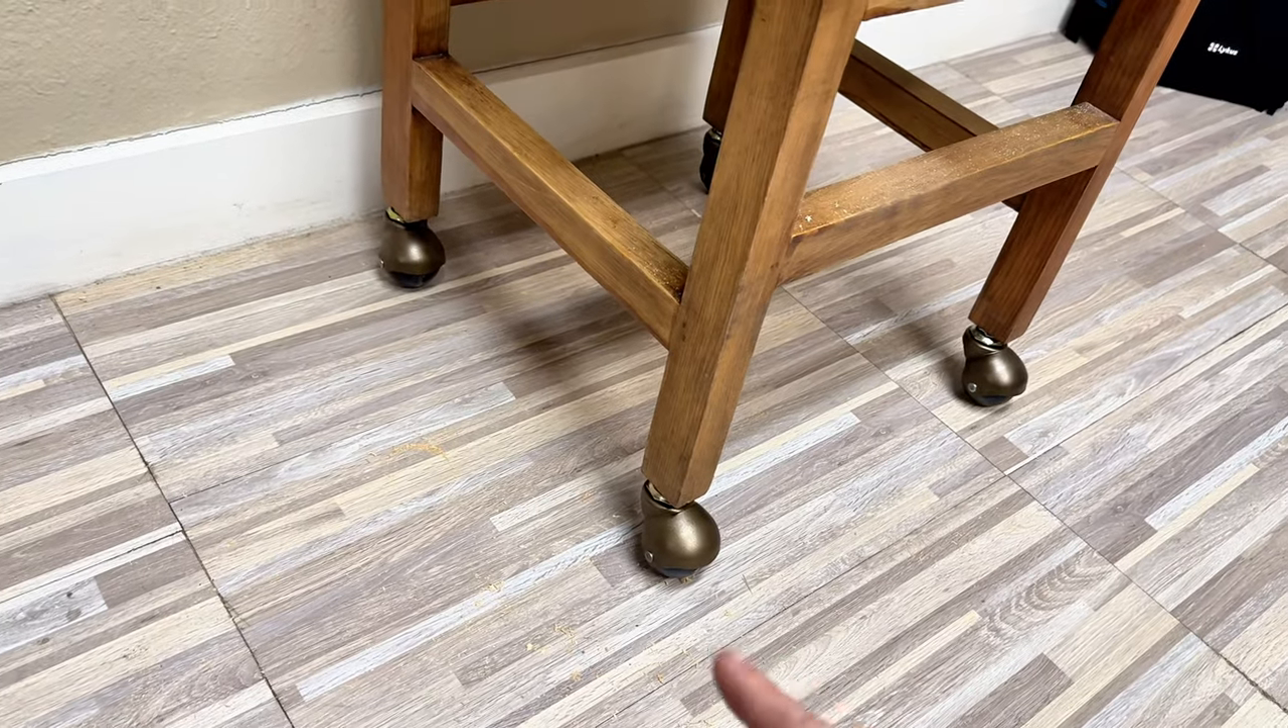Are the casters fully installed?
Yes.